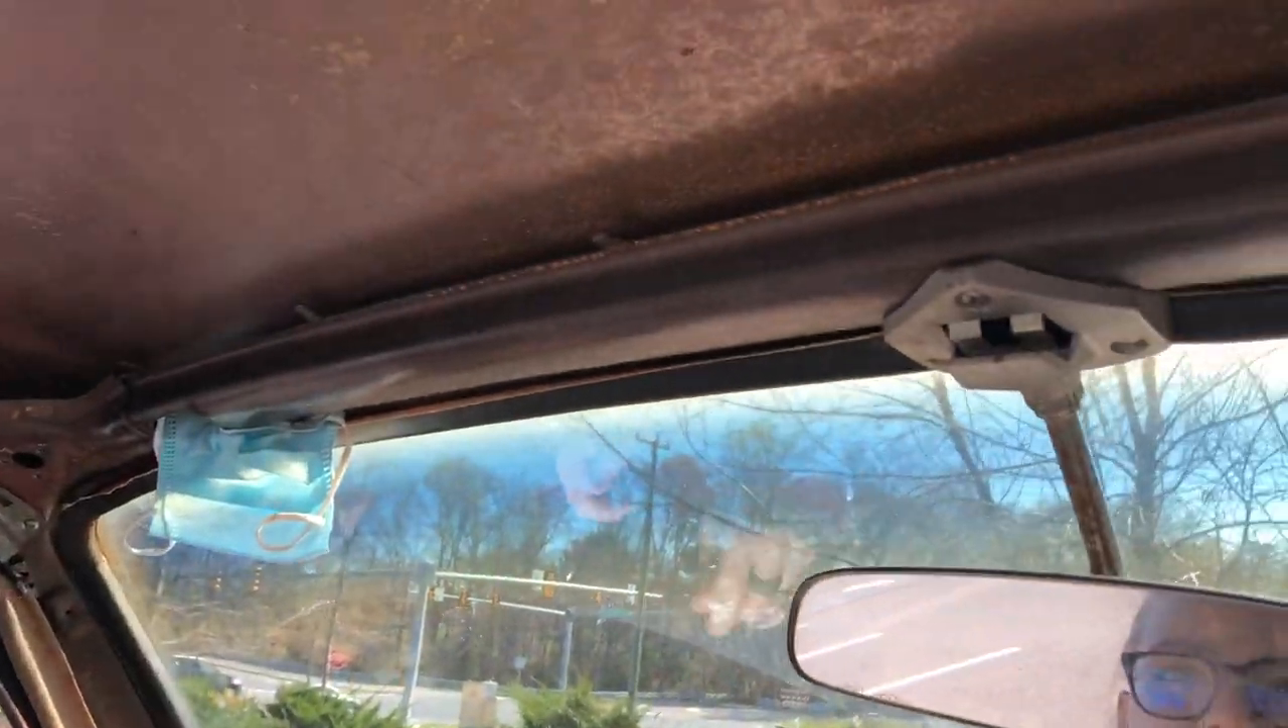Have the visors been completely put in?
No.